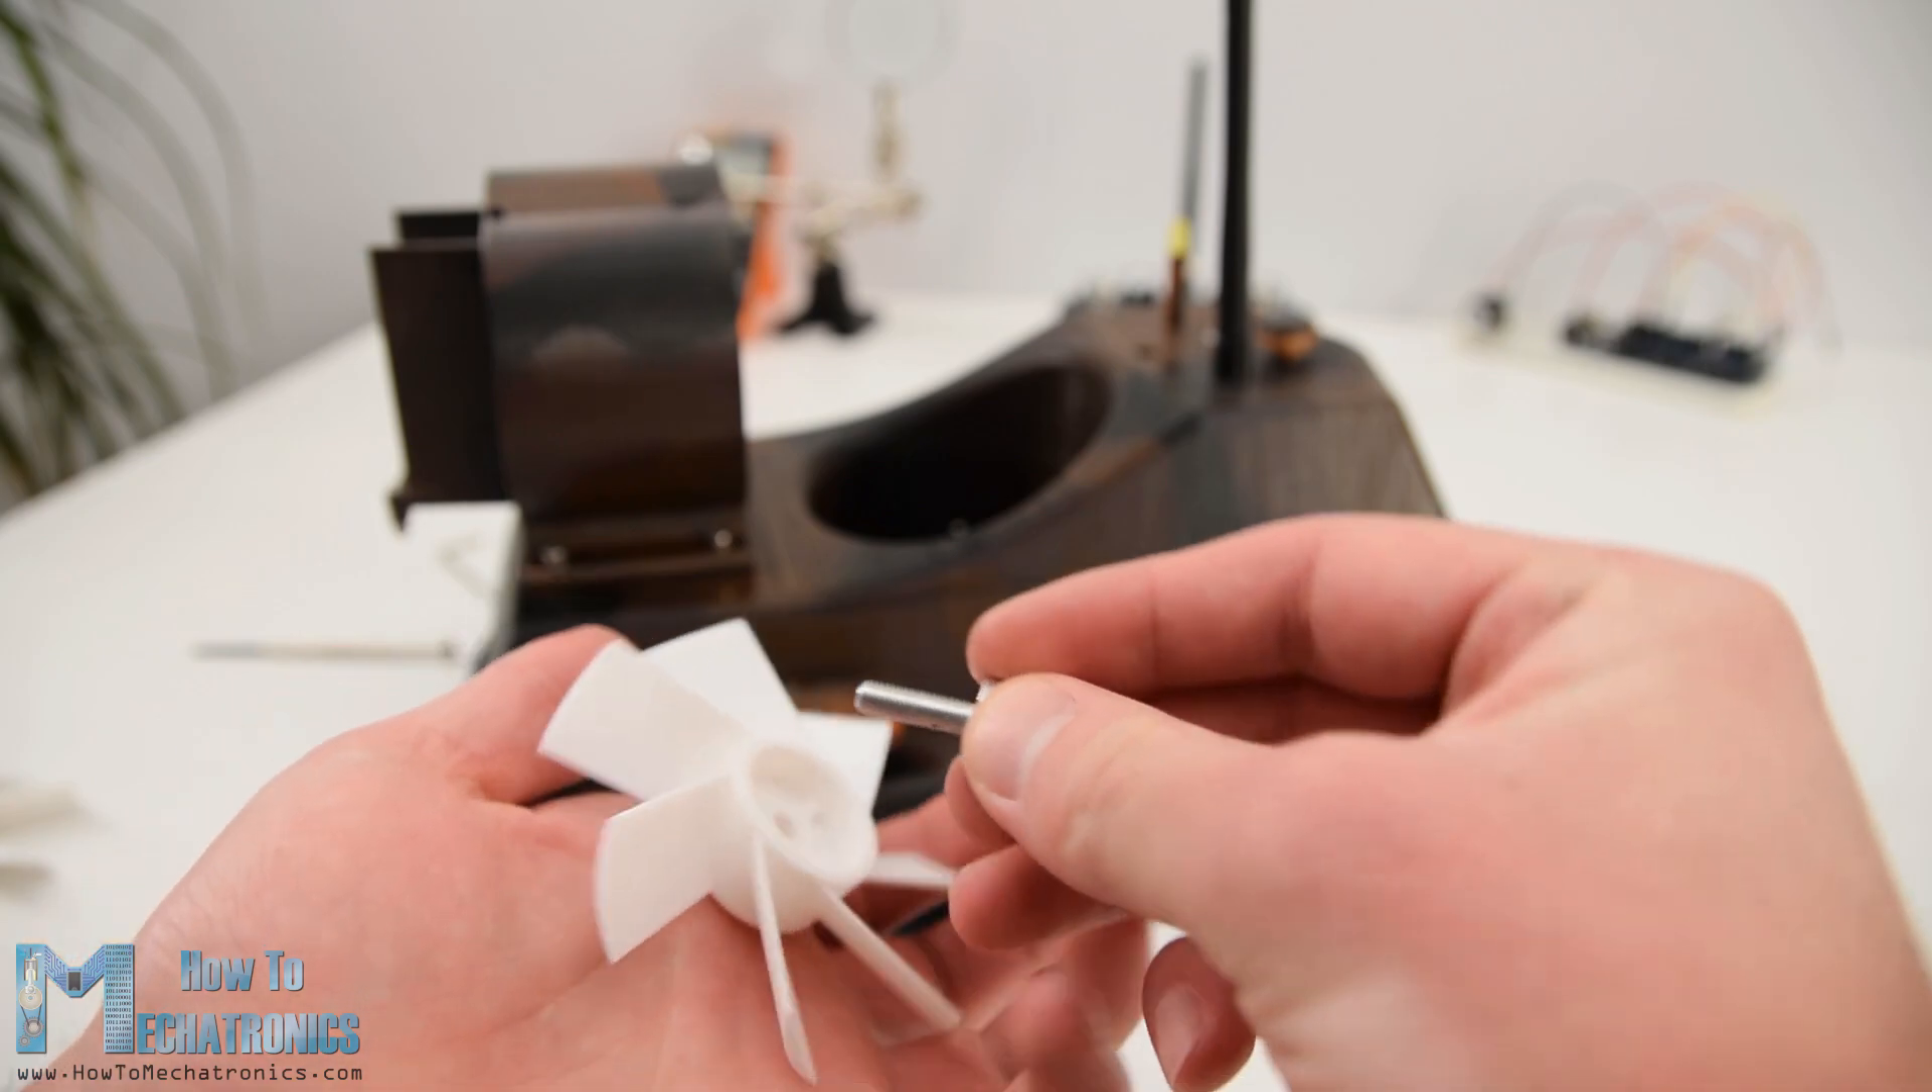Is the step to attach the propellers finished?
No.